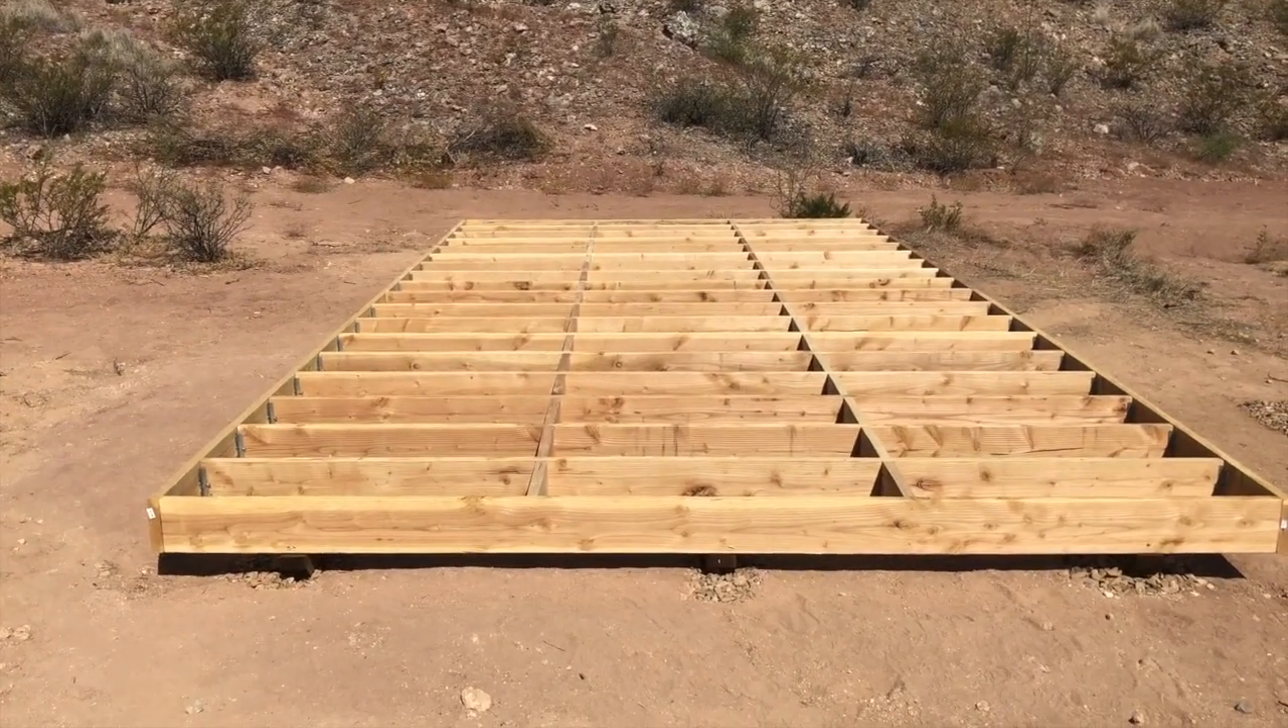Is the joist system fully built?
Yes.